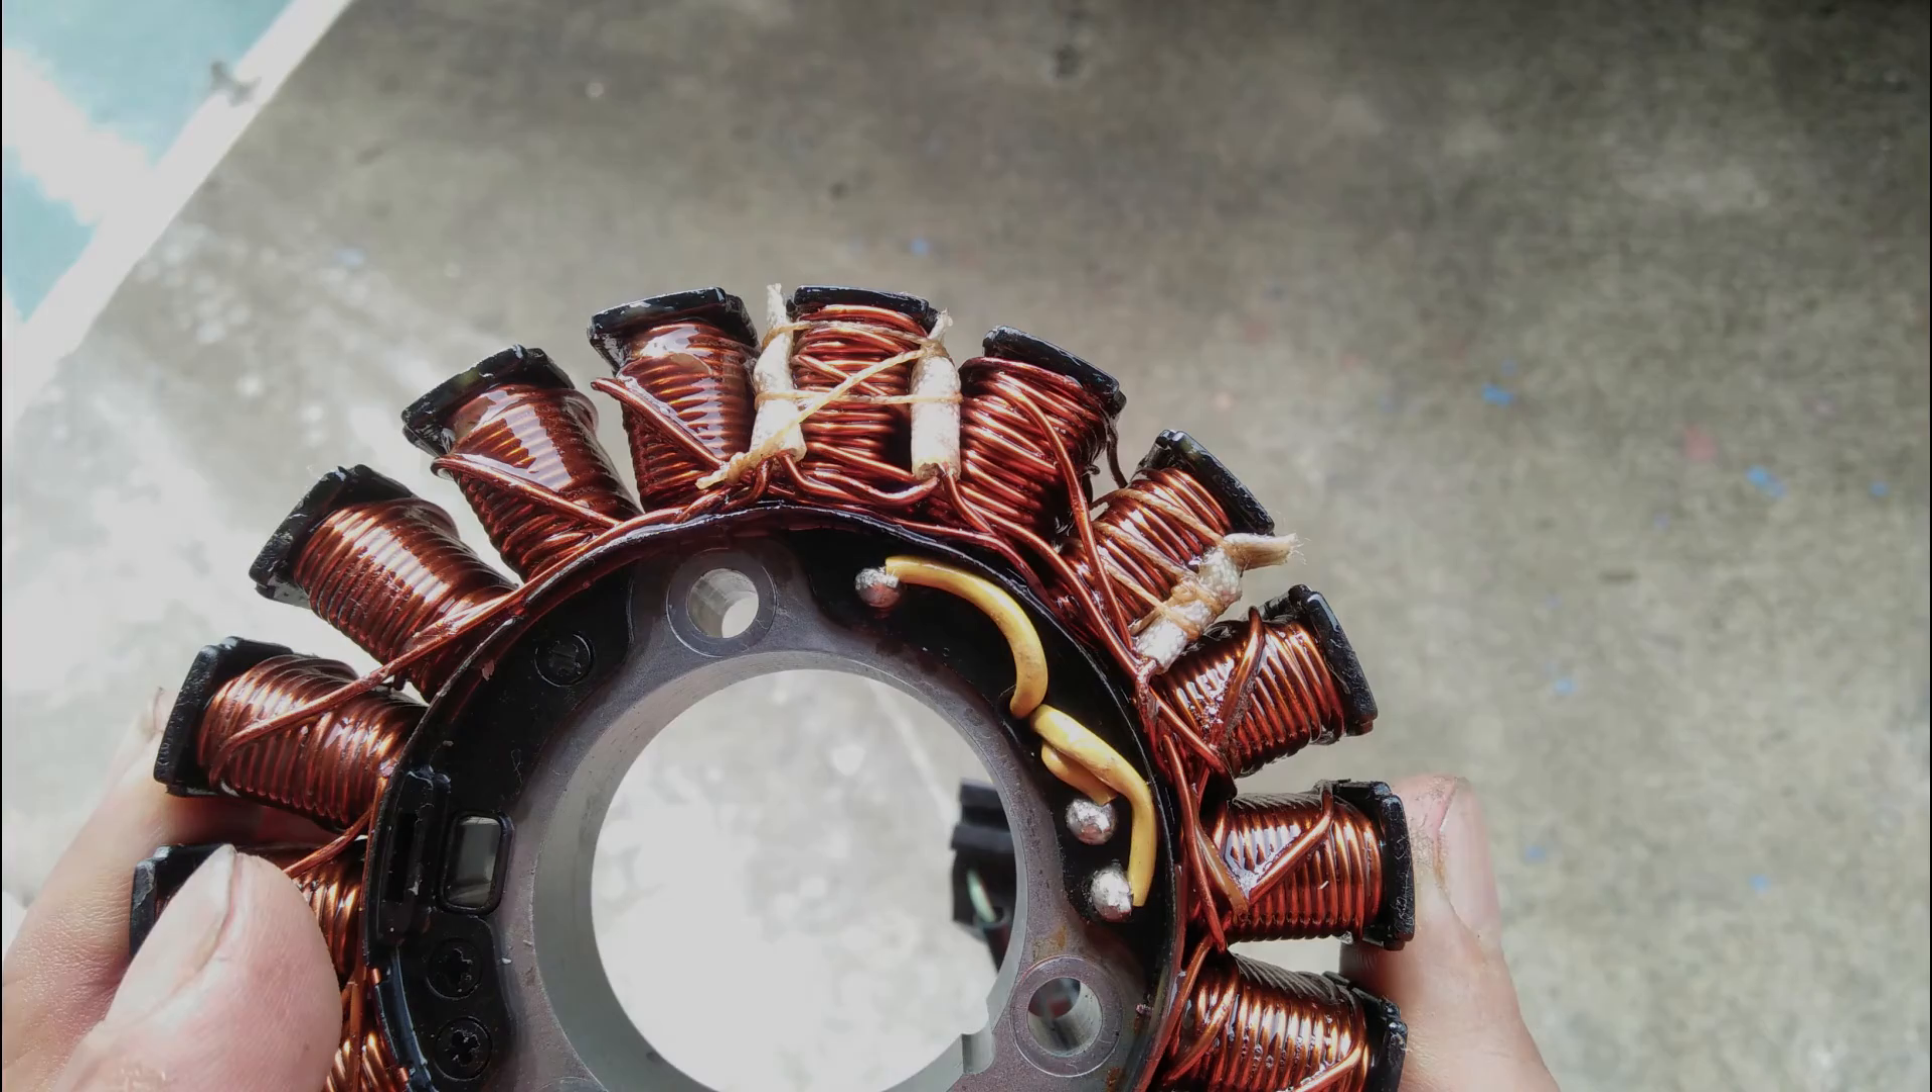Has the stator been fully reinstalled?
No.